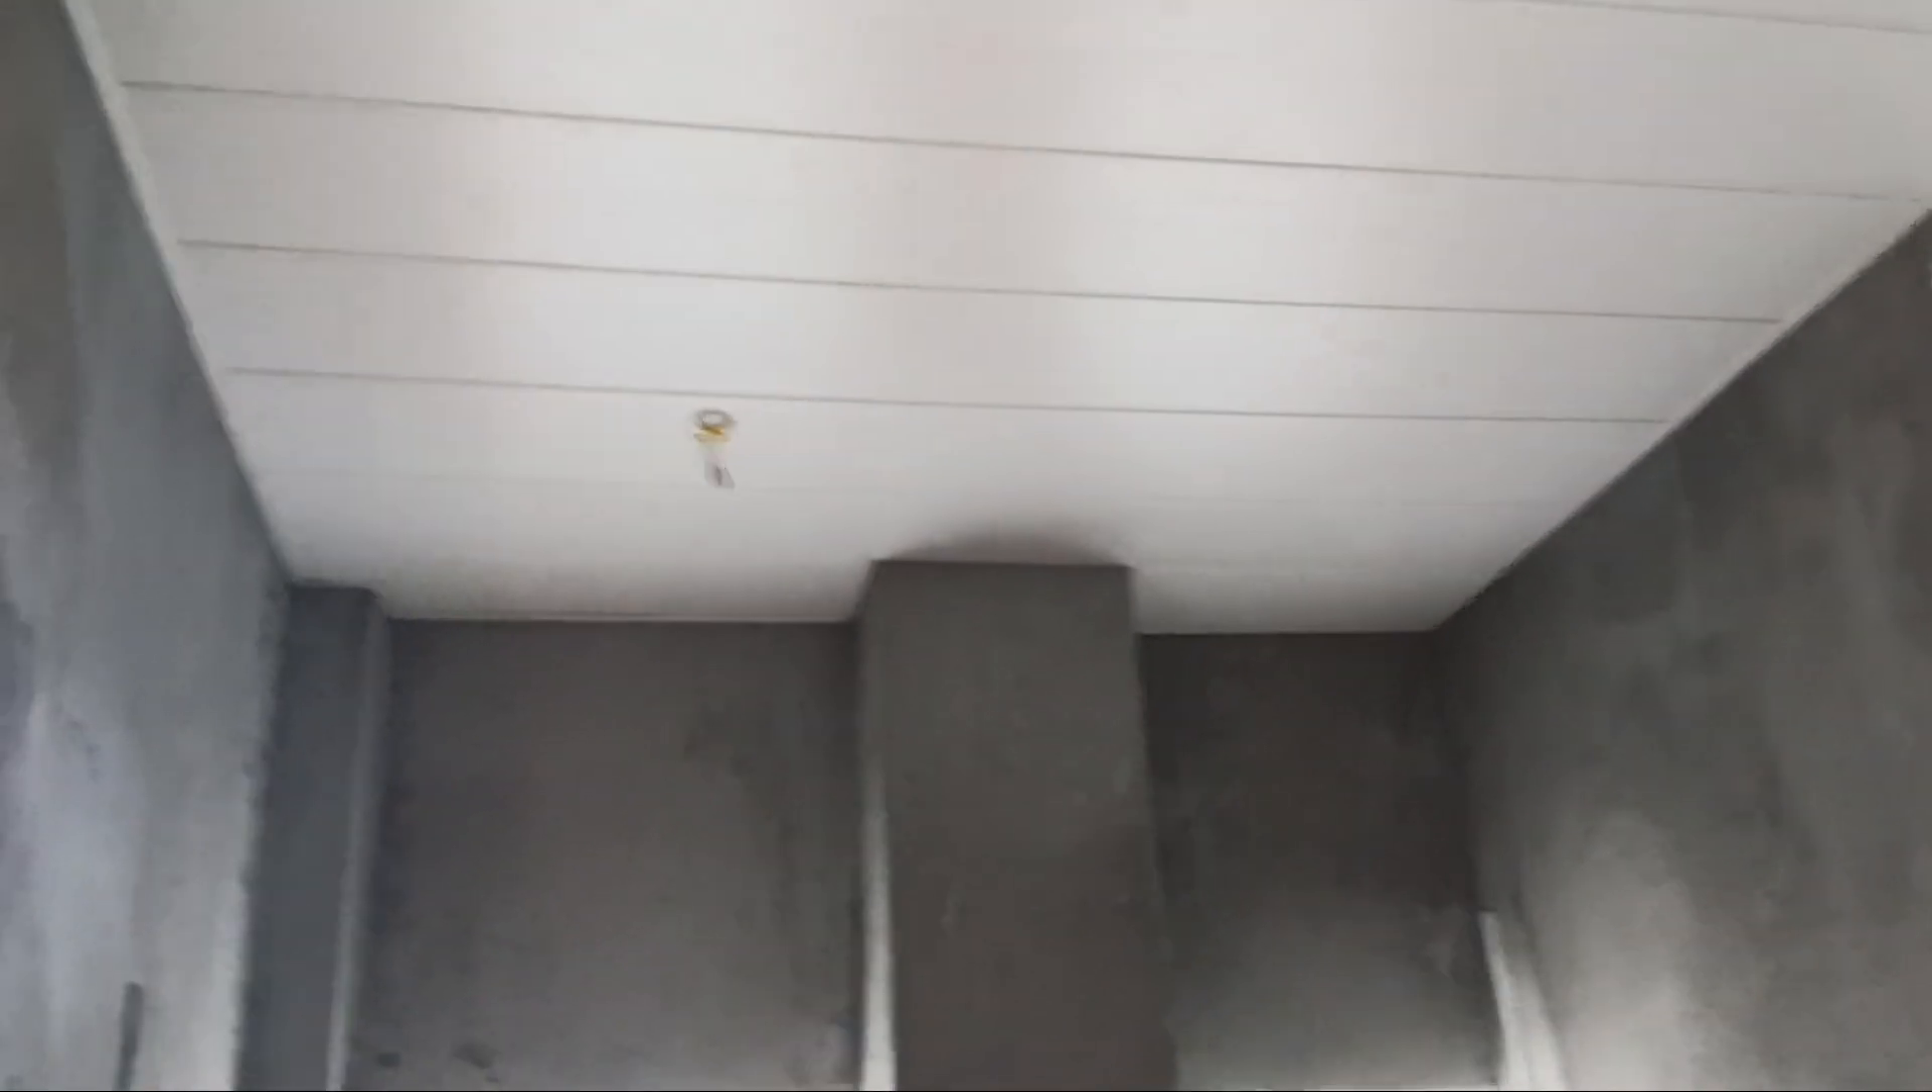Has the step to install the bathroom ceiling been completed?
Yes.